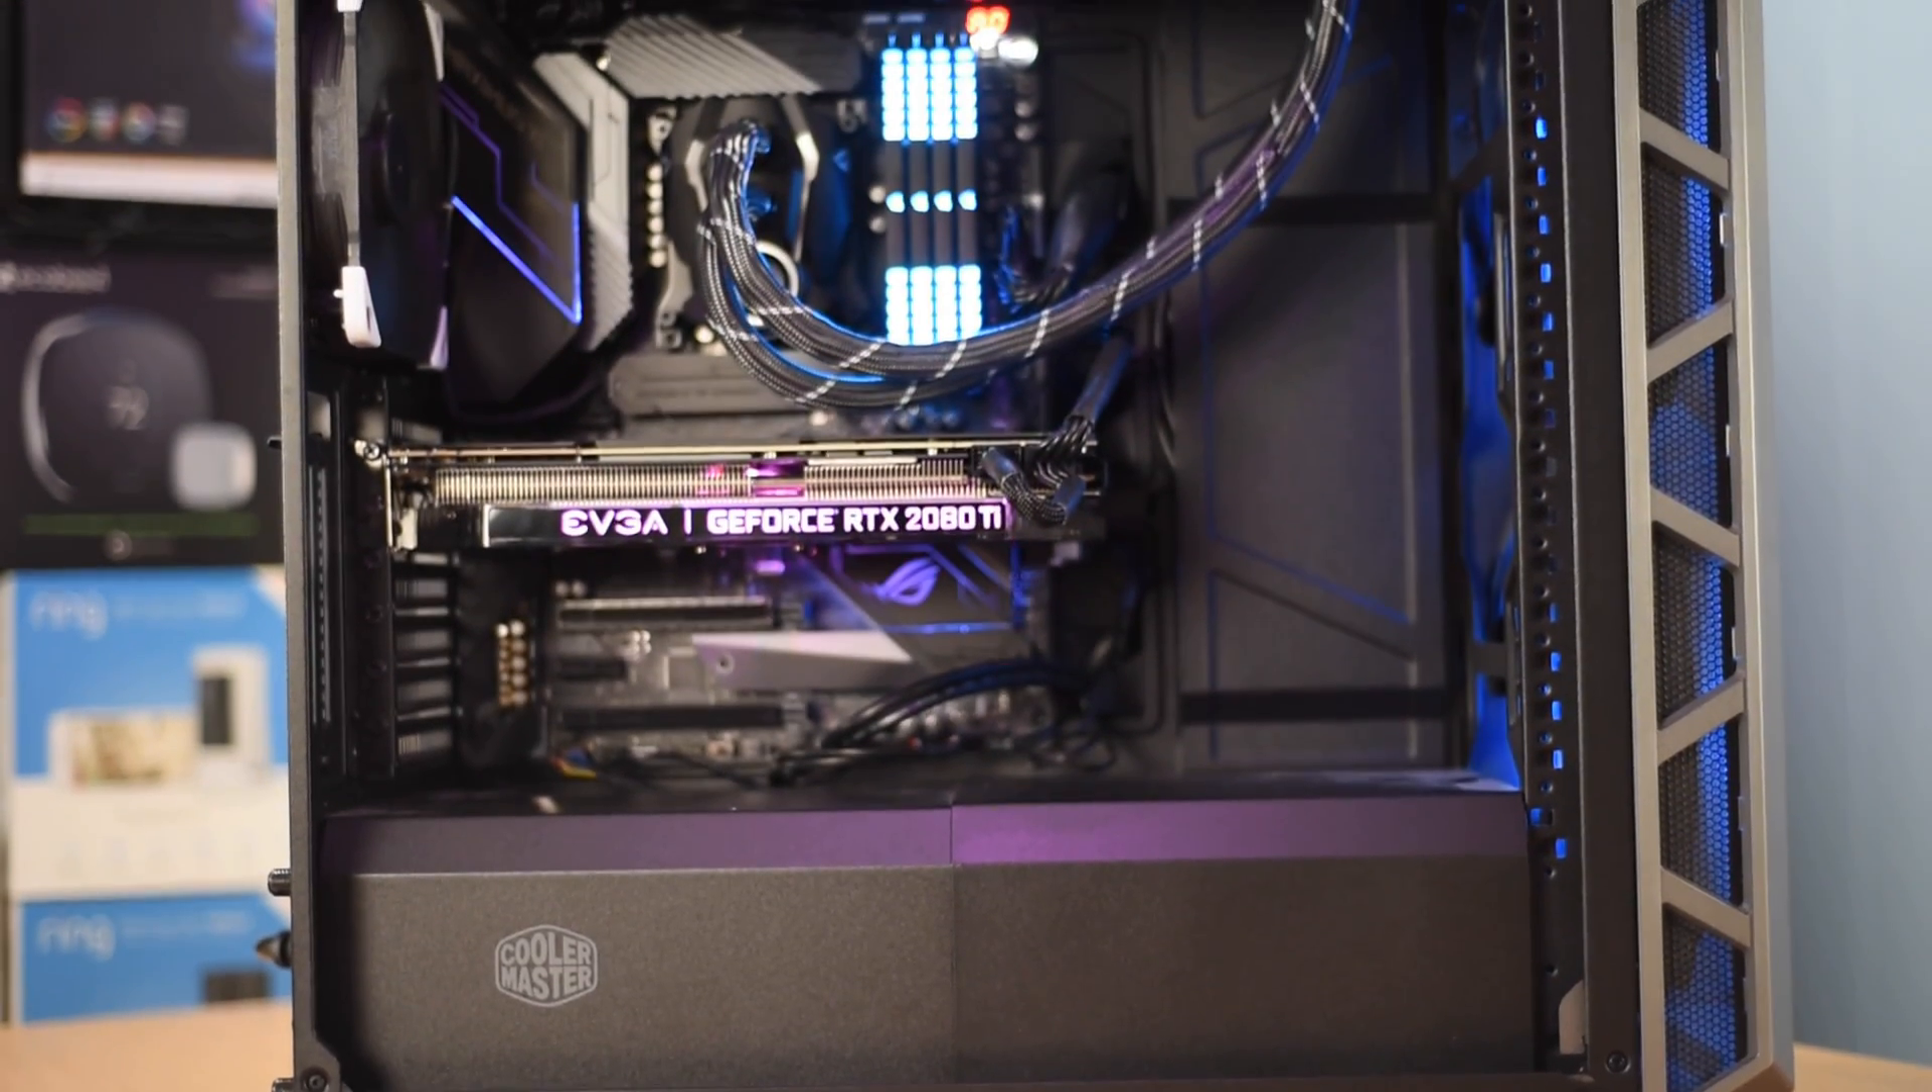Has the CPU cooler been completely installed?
Yes.